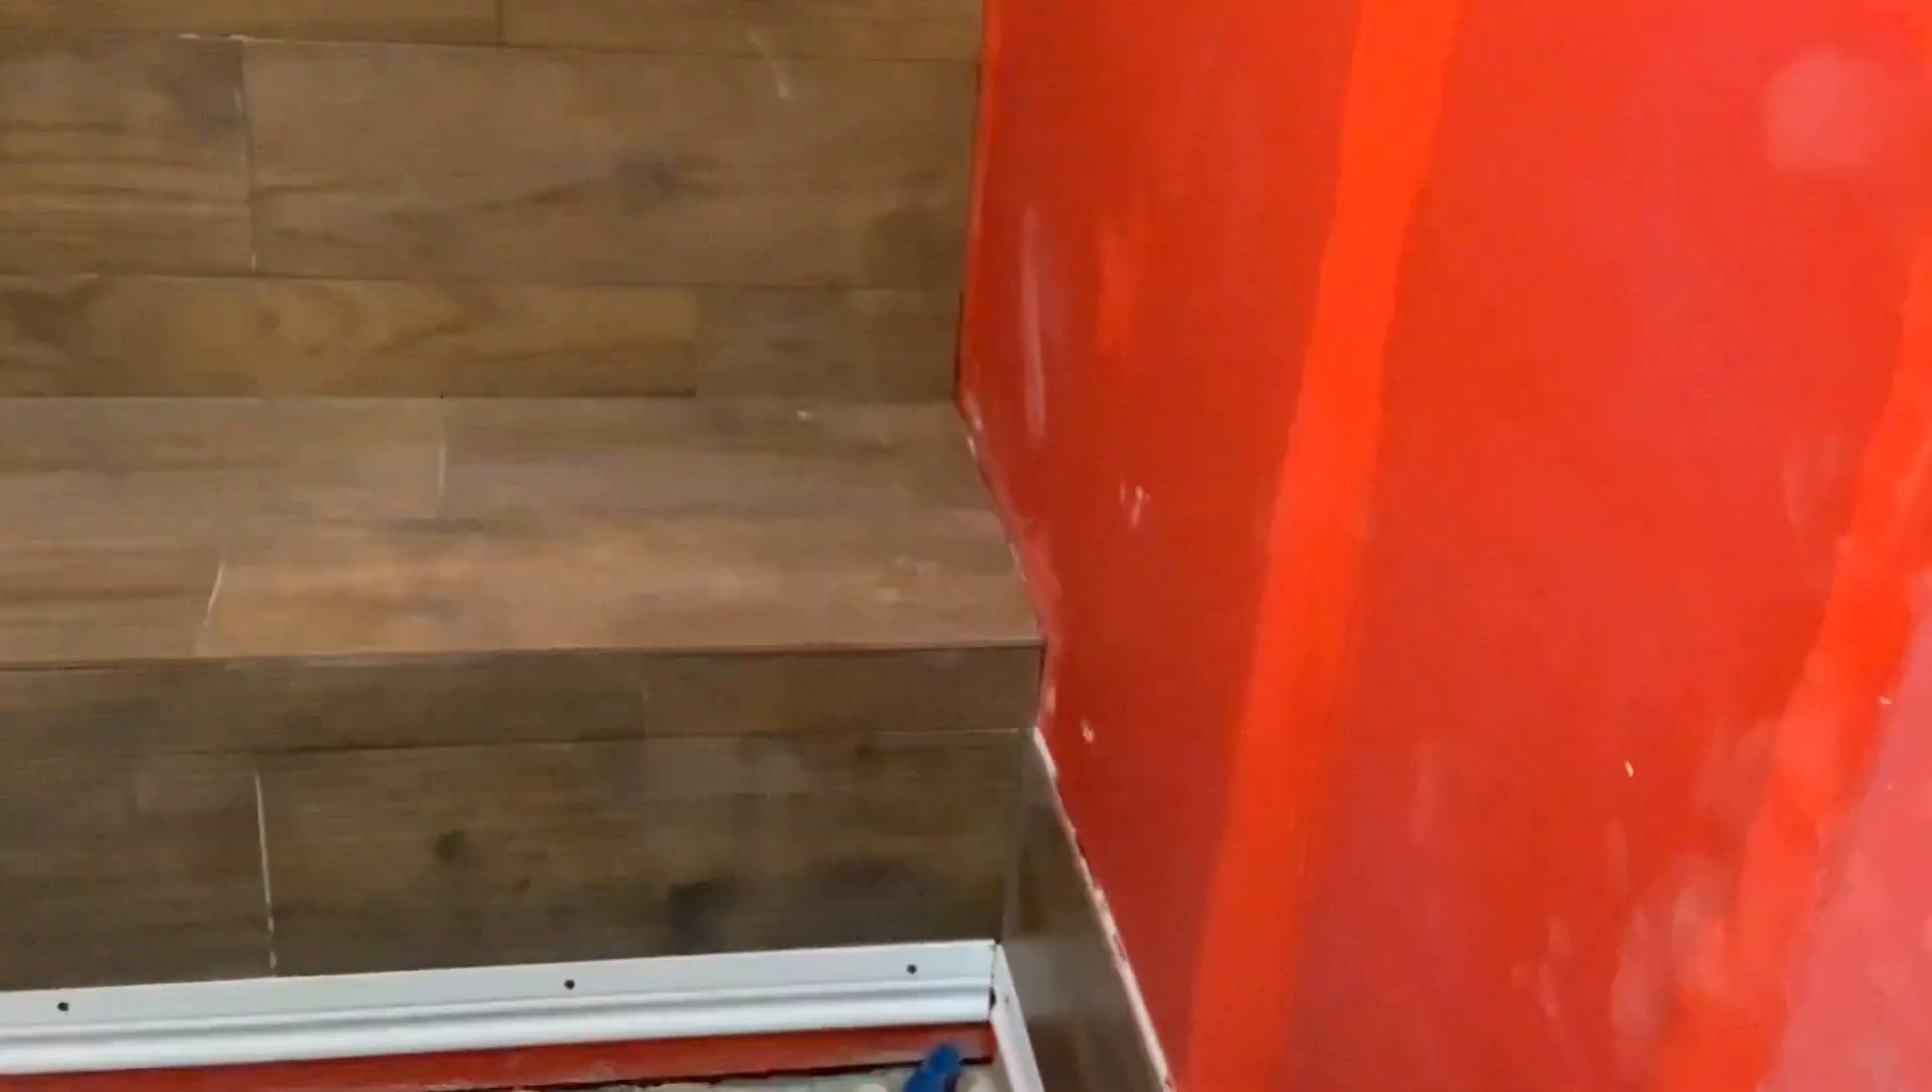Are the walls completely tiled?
No.